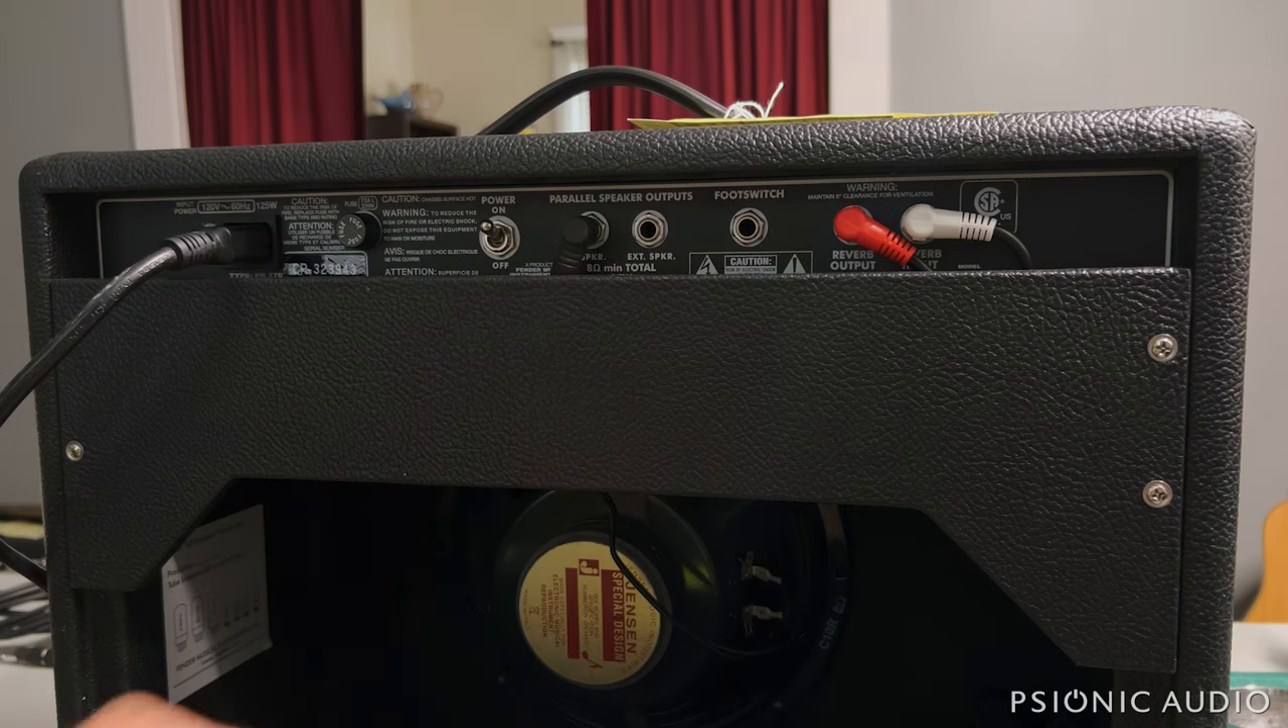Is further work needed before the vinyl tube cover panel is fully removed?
Yes.